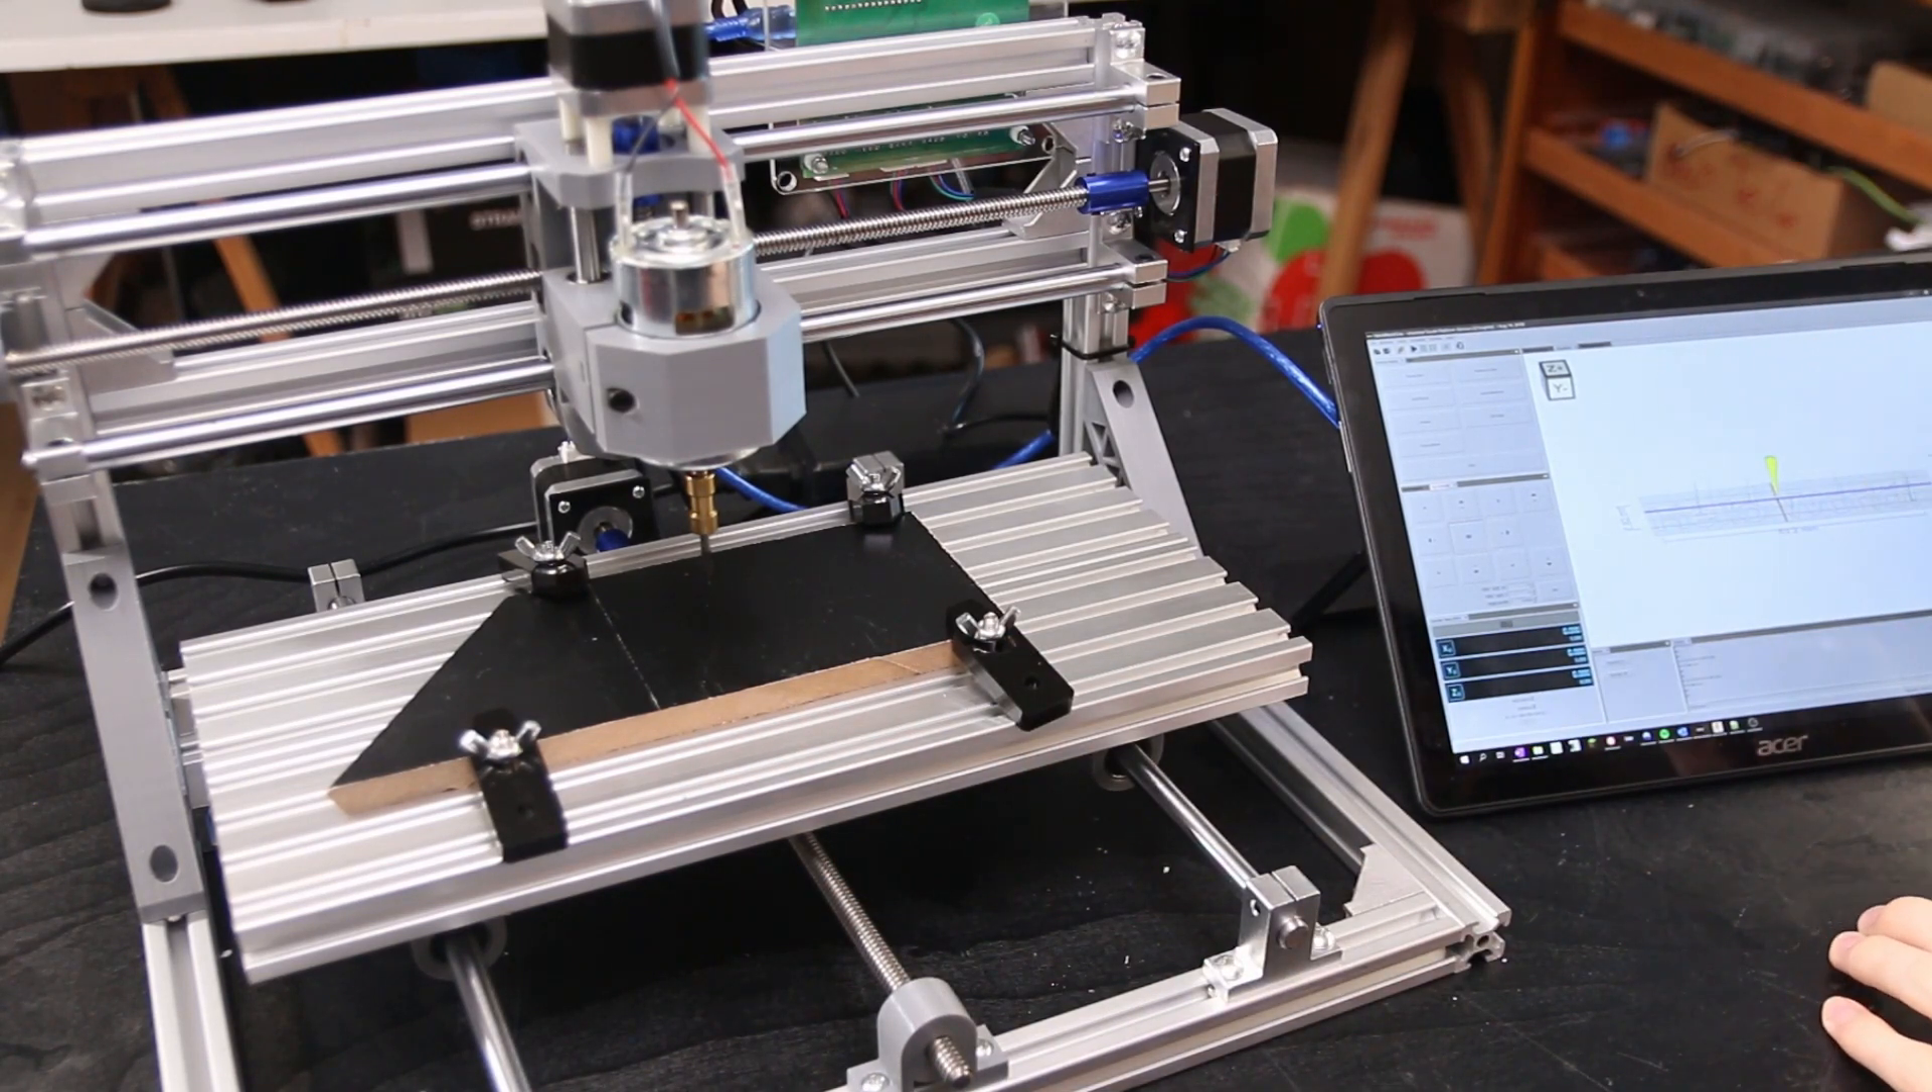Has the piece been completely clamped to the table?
Yes.